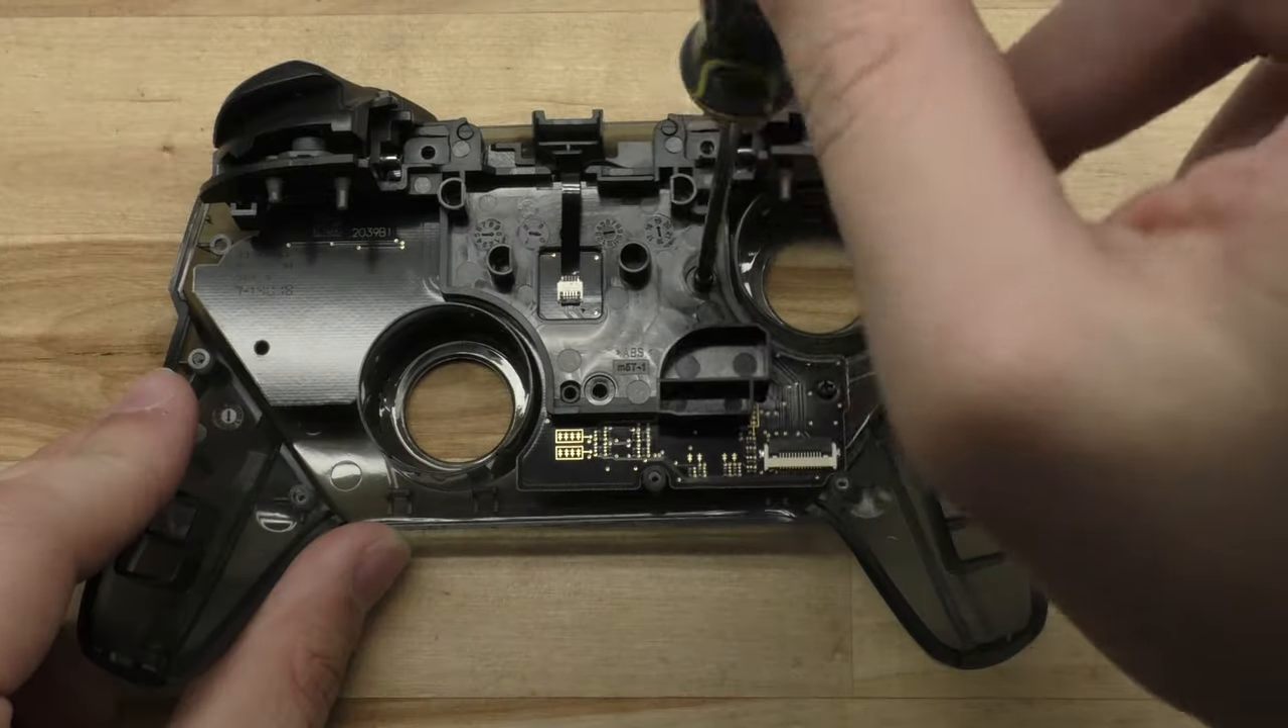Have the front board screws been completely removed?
No.